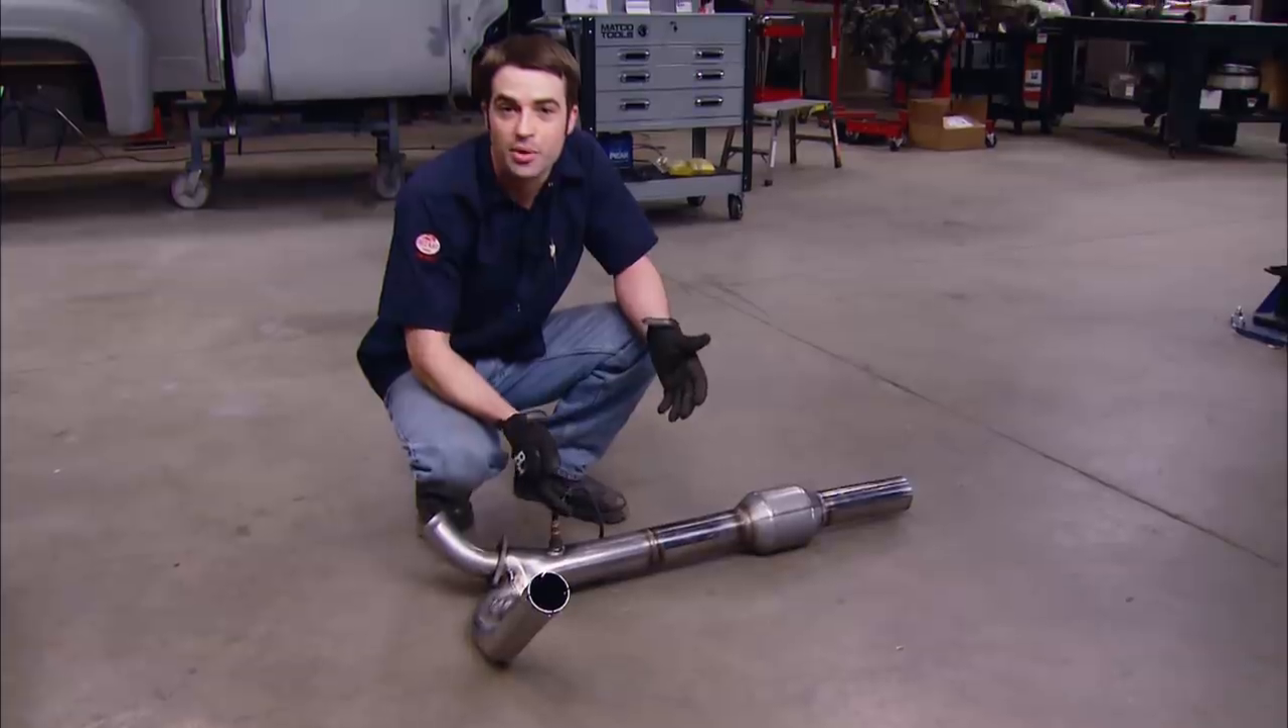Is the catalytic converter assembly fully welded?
Yes.